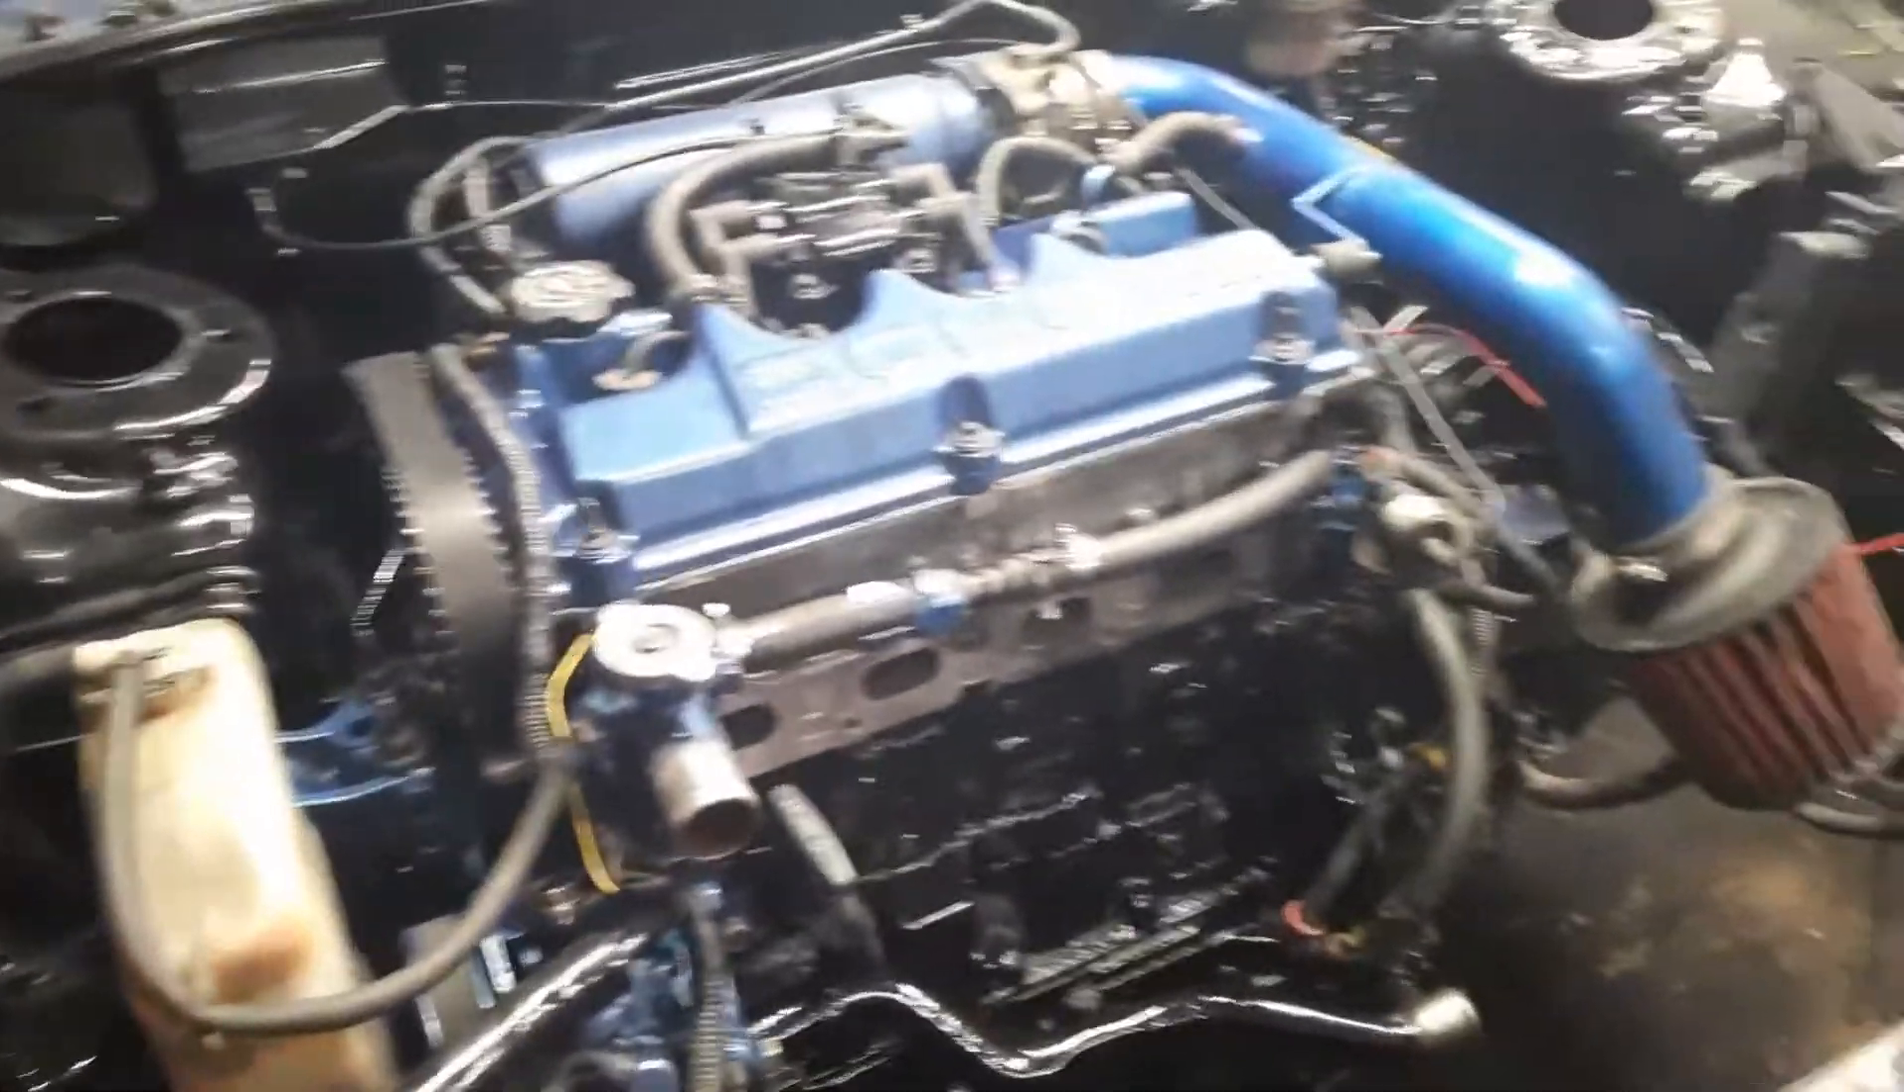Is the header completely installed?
No.